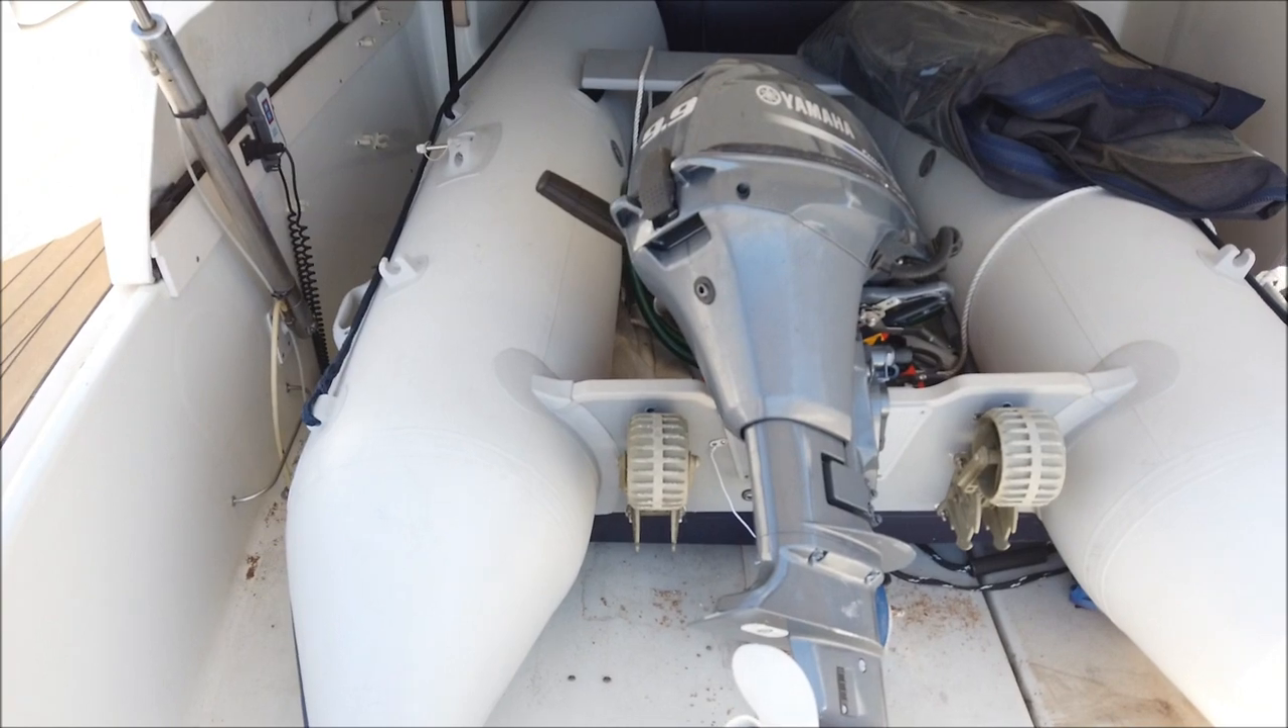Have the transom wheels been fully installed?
Yes.